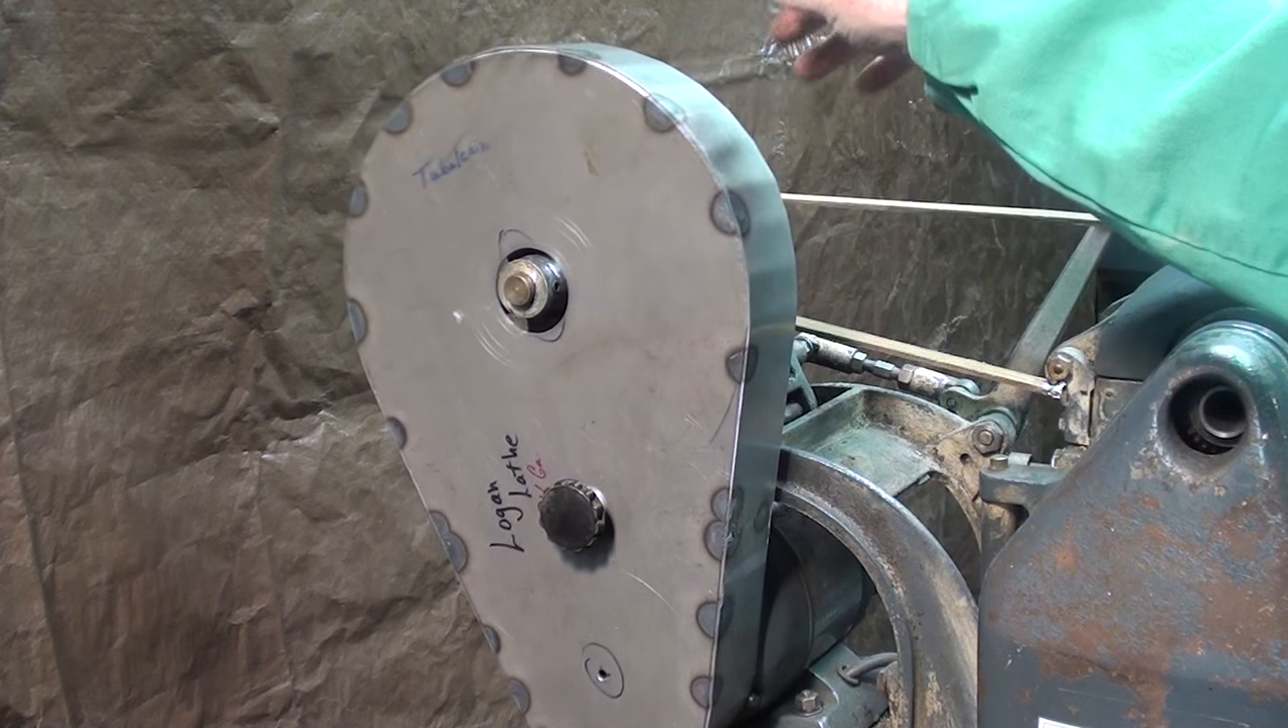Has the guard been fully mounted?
Yes.